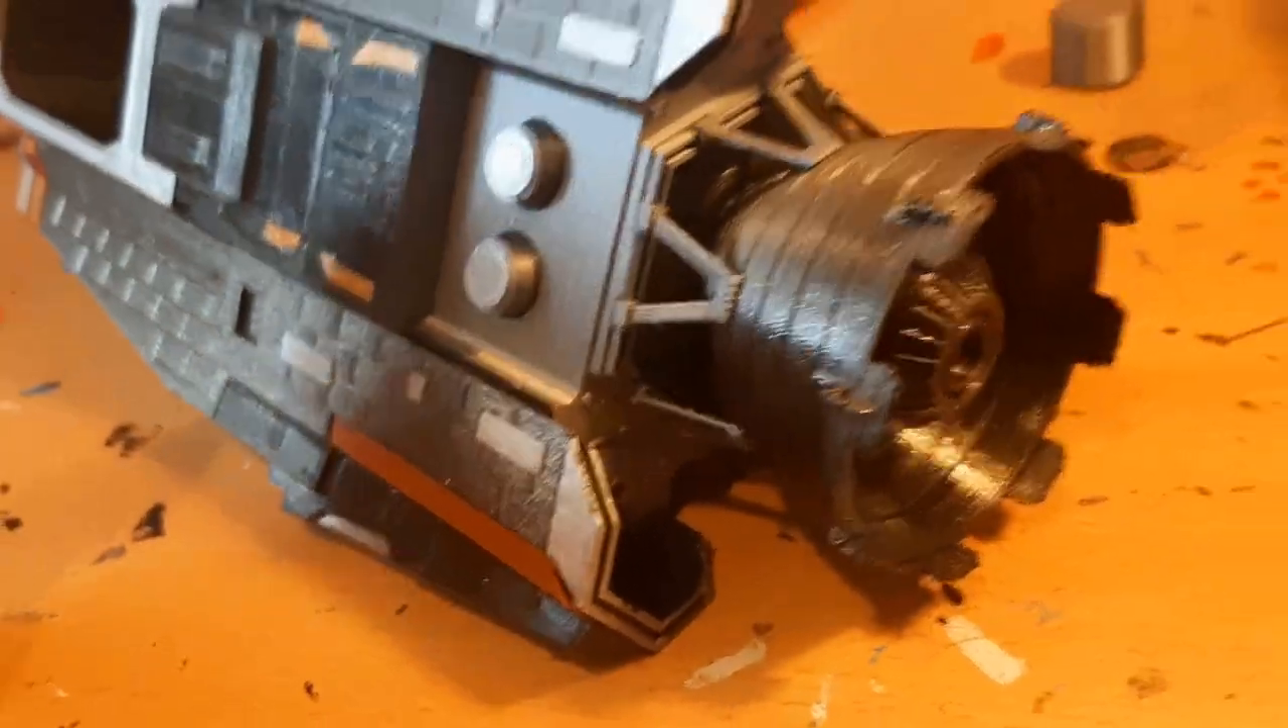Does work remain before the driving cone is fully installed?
No.